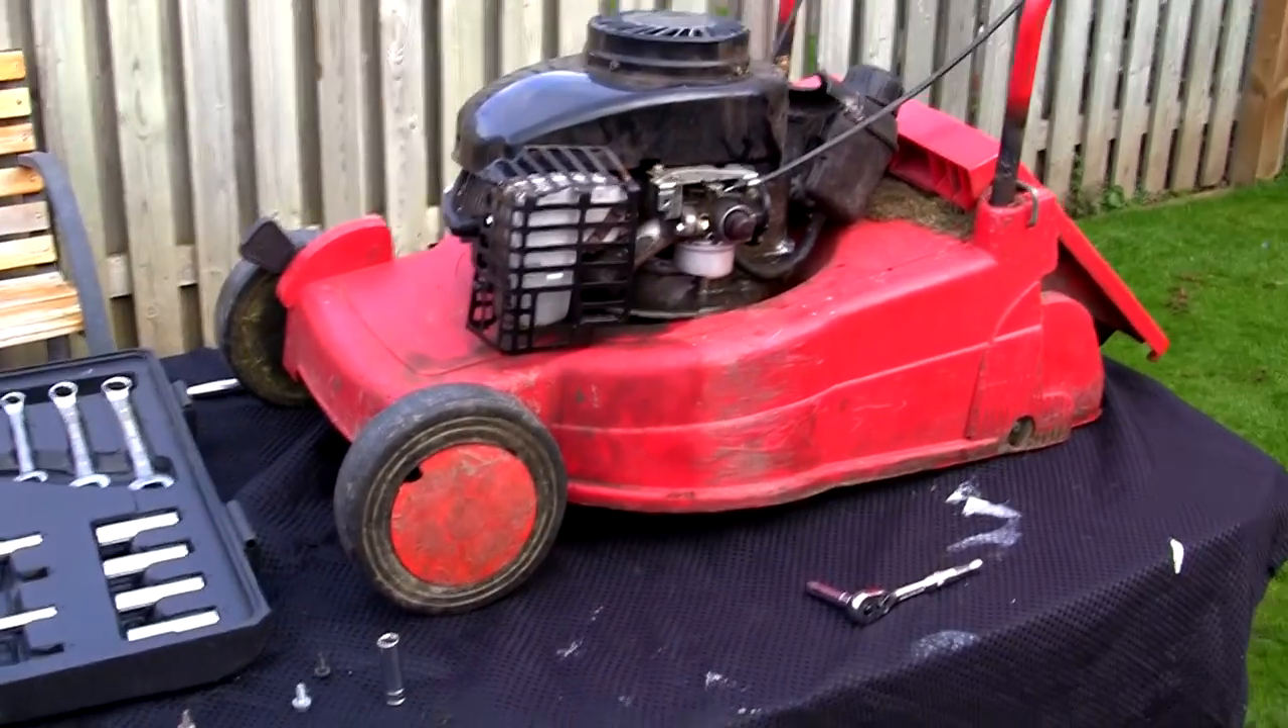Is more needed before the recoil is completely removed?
Yes.